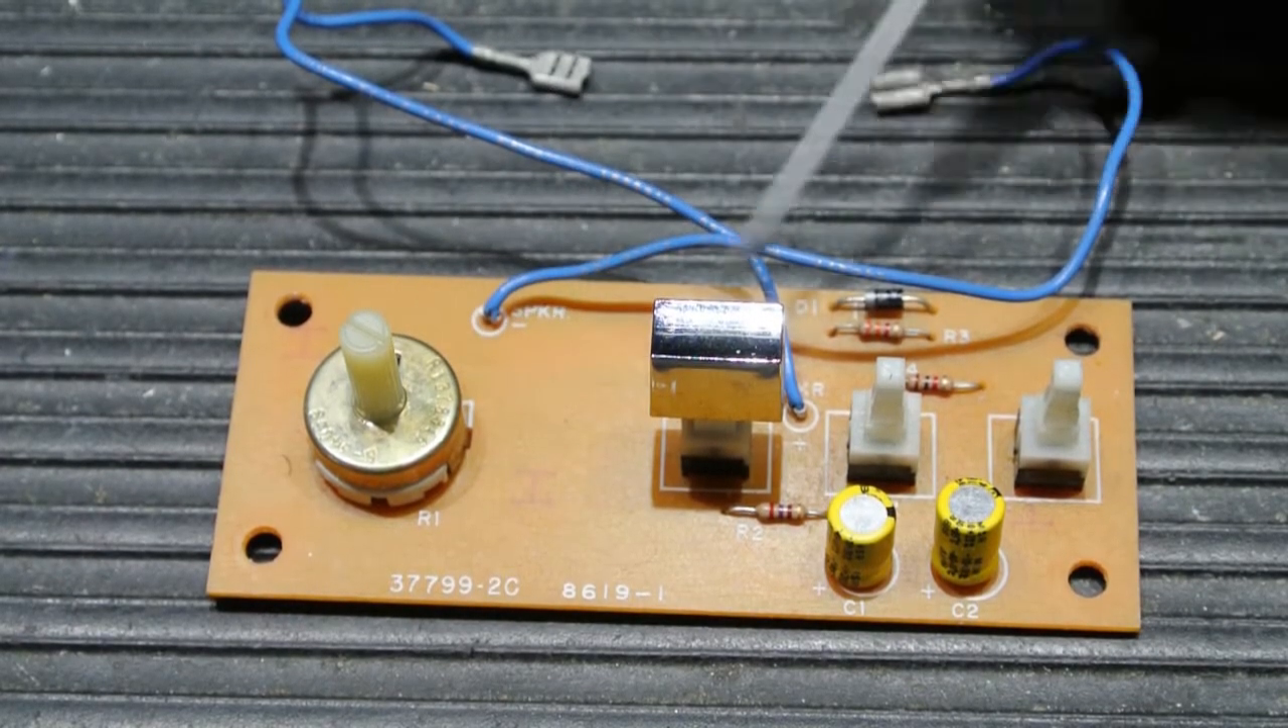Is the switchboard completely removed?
Yes.